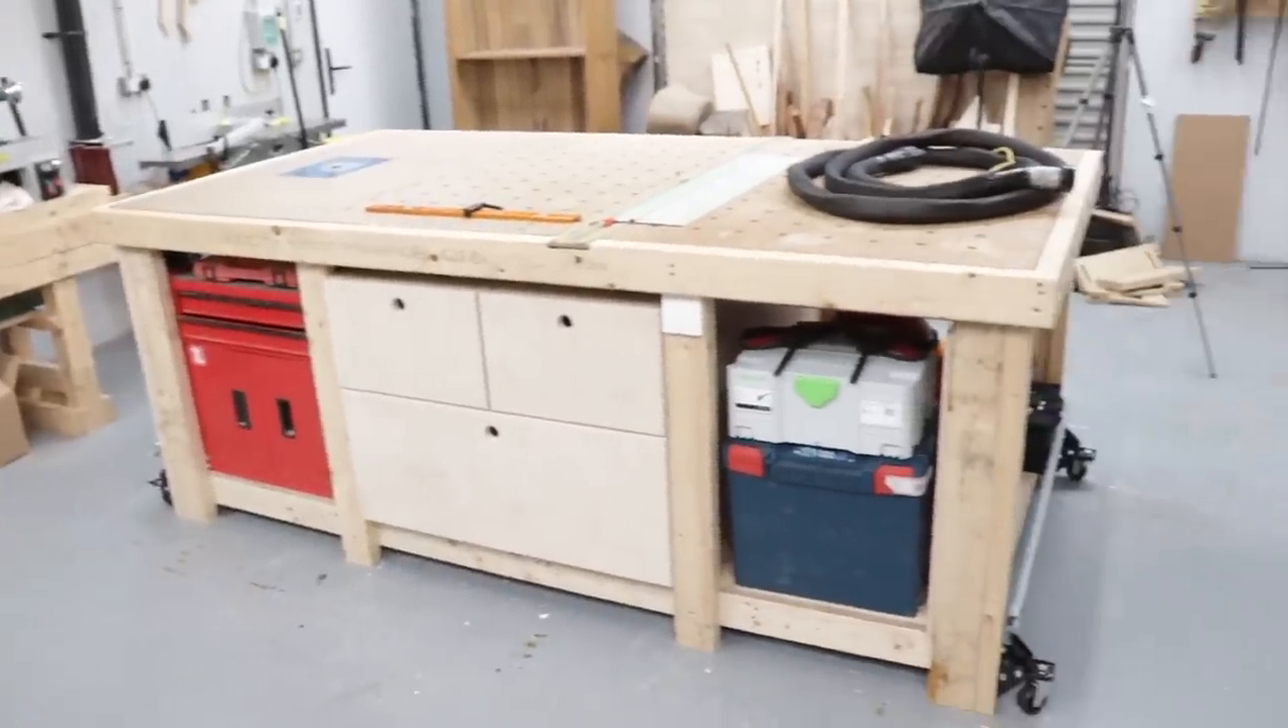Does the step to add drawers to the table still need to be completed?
No.